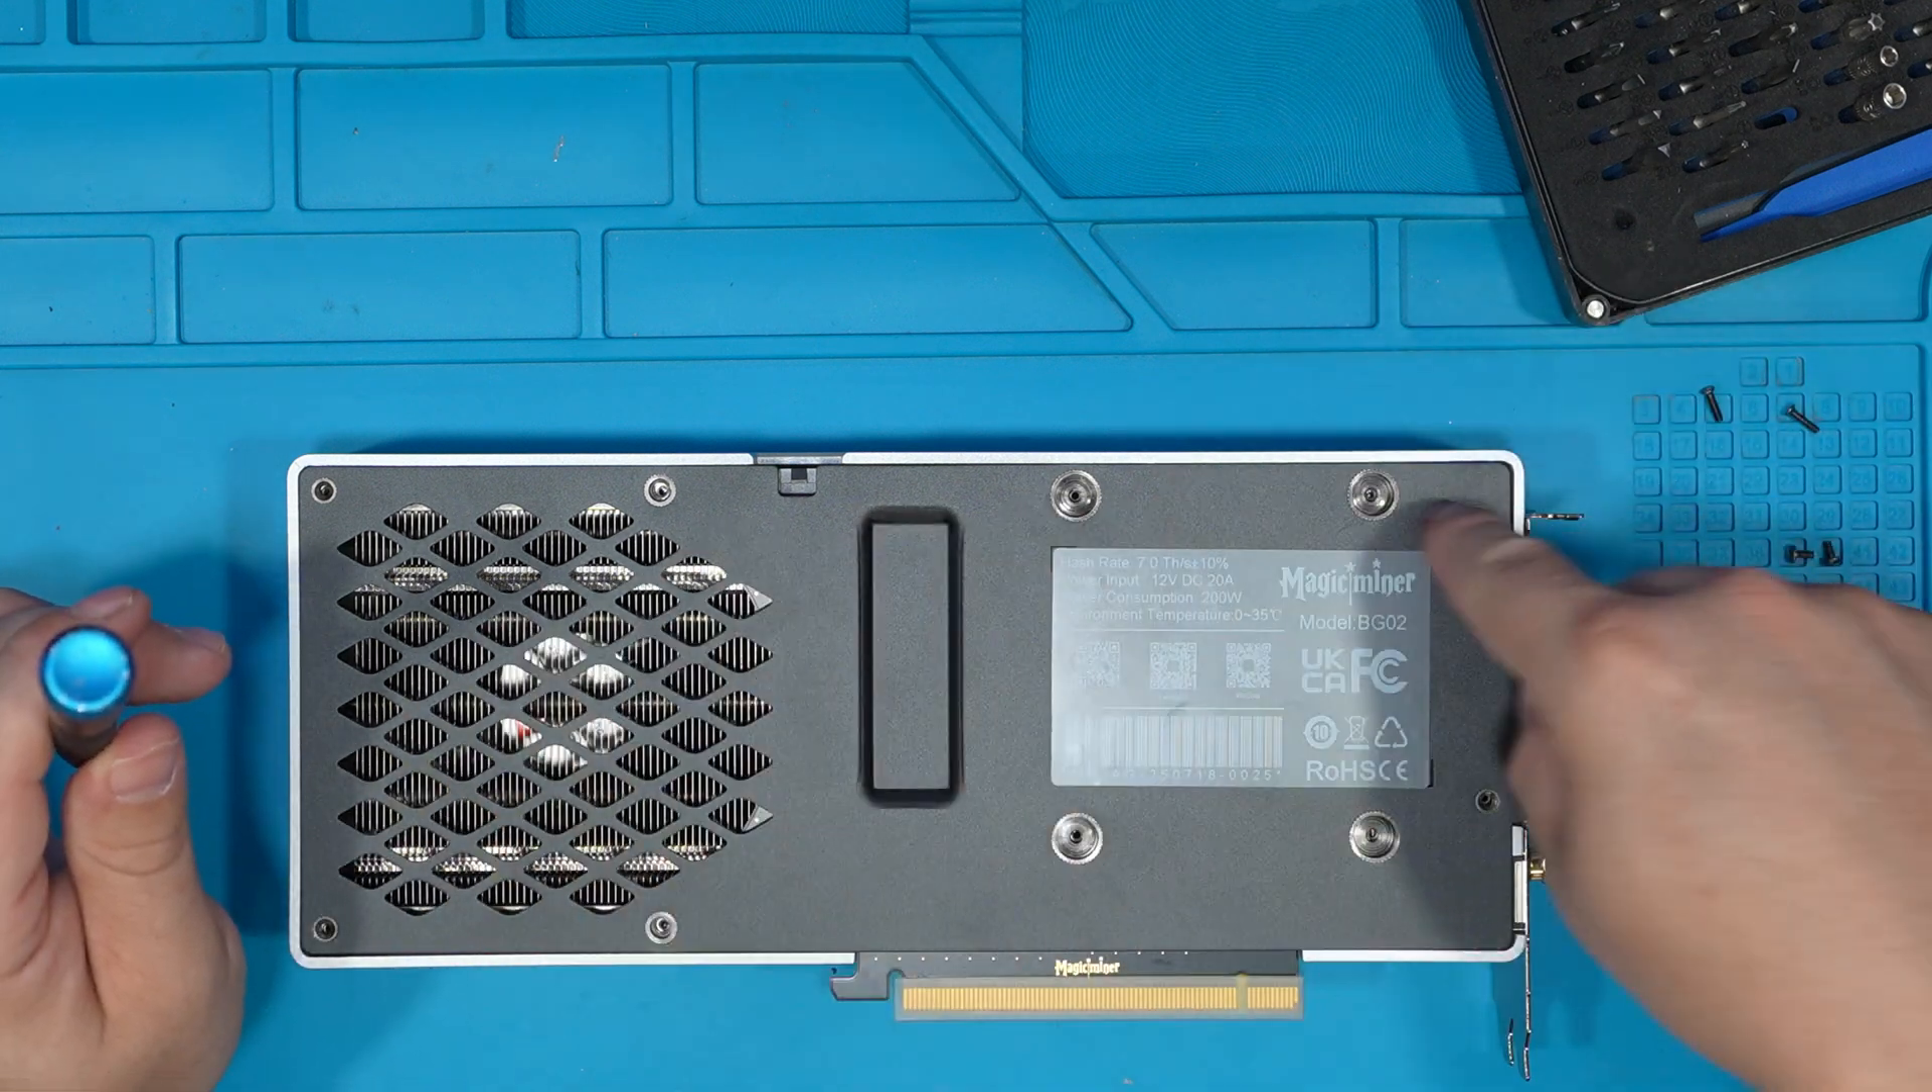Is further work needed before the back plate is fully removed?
Yes.